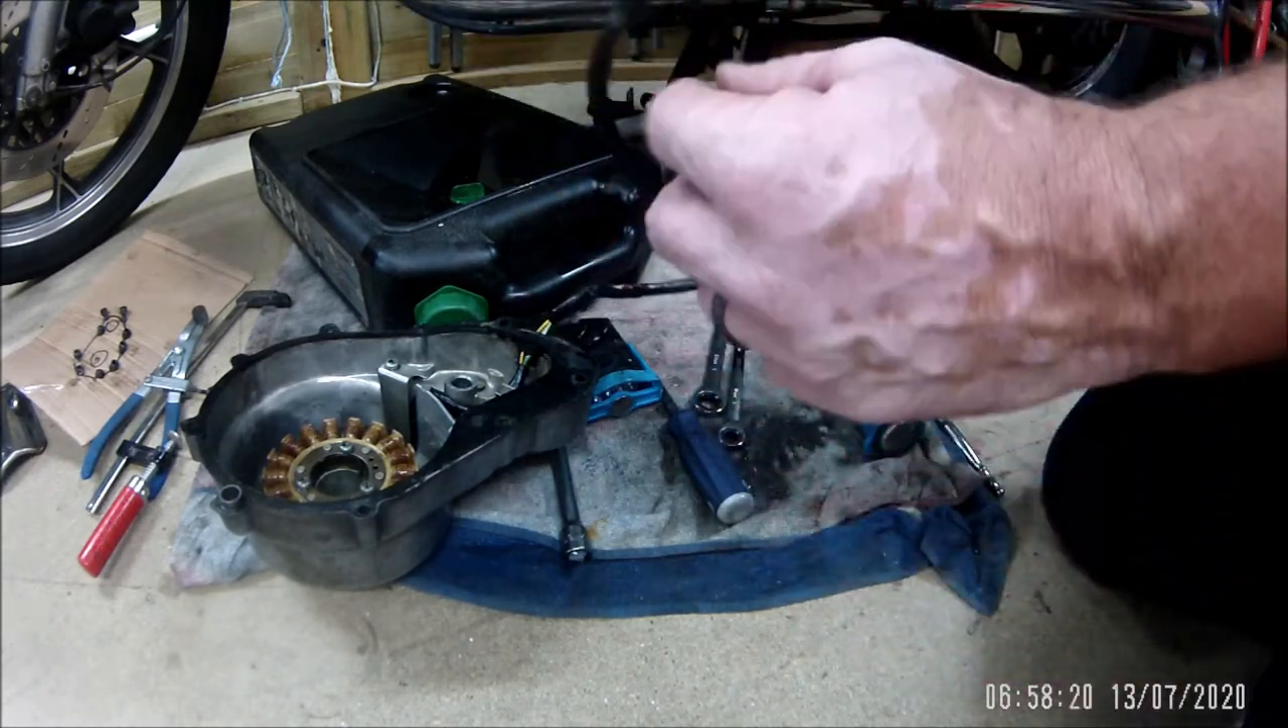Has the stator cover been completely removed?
Yes.